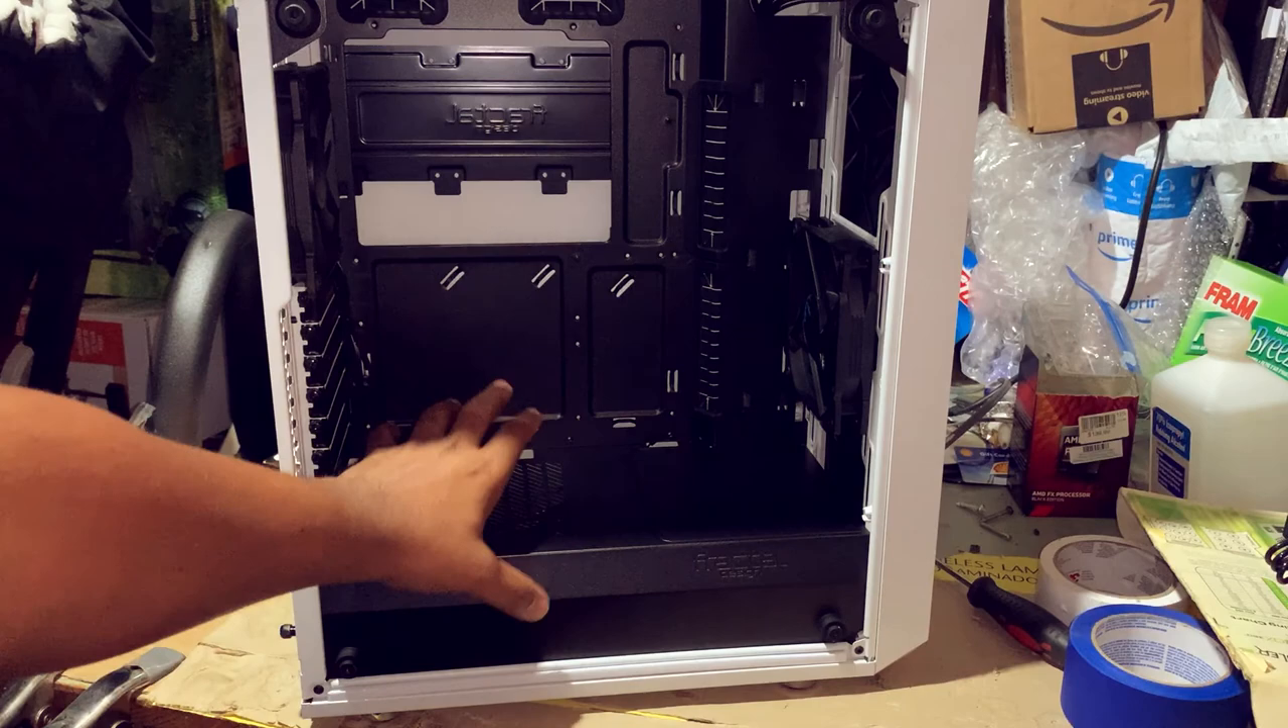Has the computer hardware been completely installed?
No.